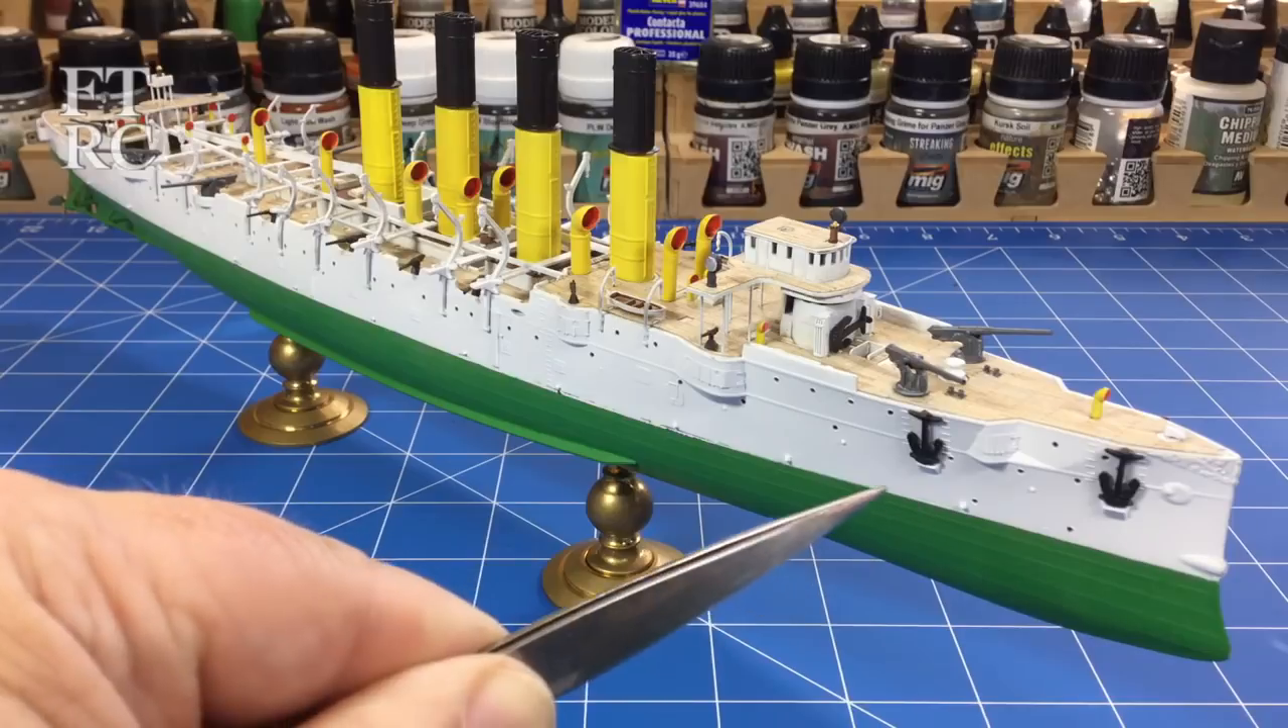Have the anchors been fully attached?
Yes.